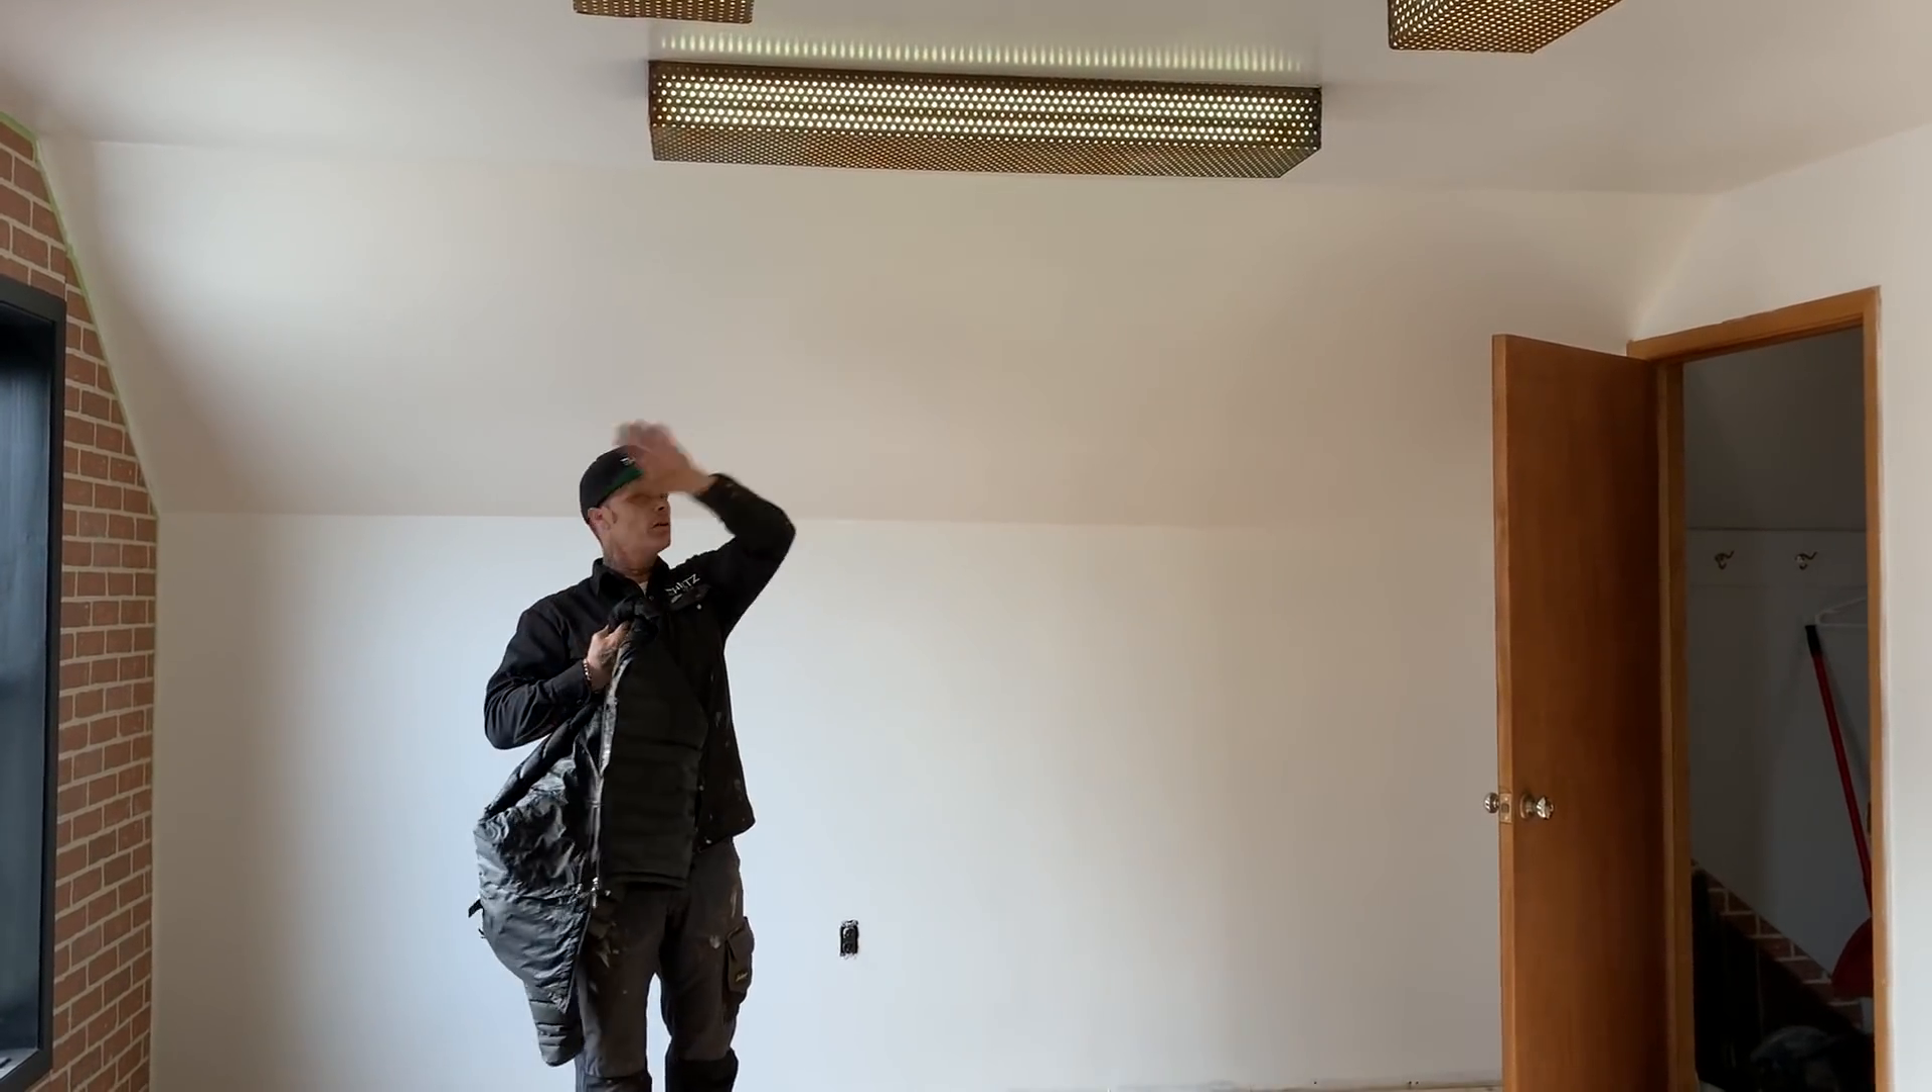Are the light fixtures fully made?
Yes.